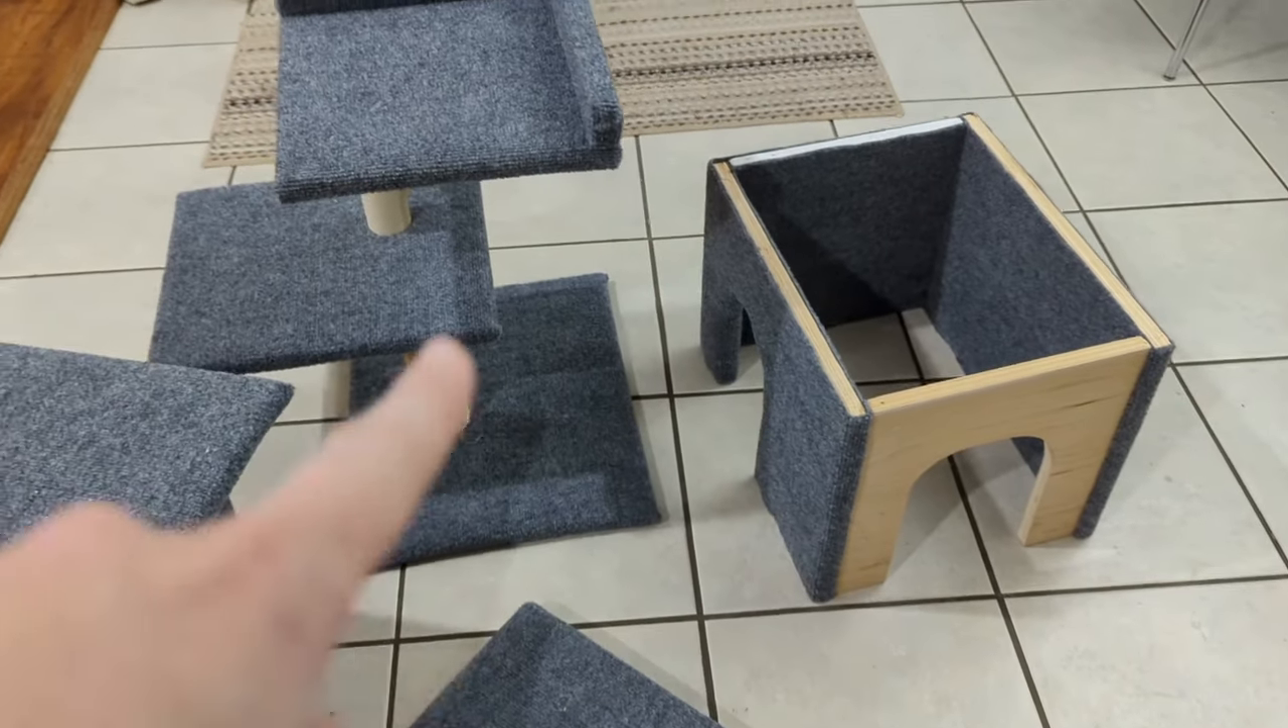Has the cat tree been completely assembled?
No.